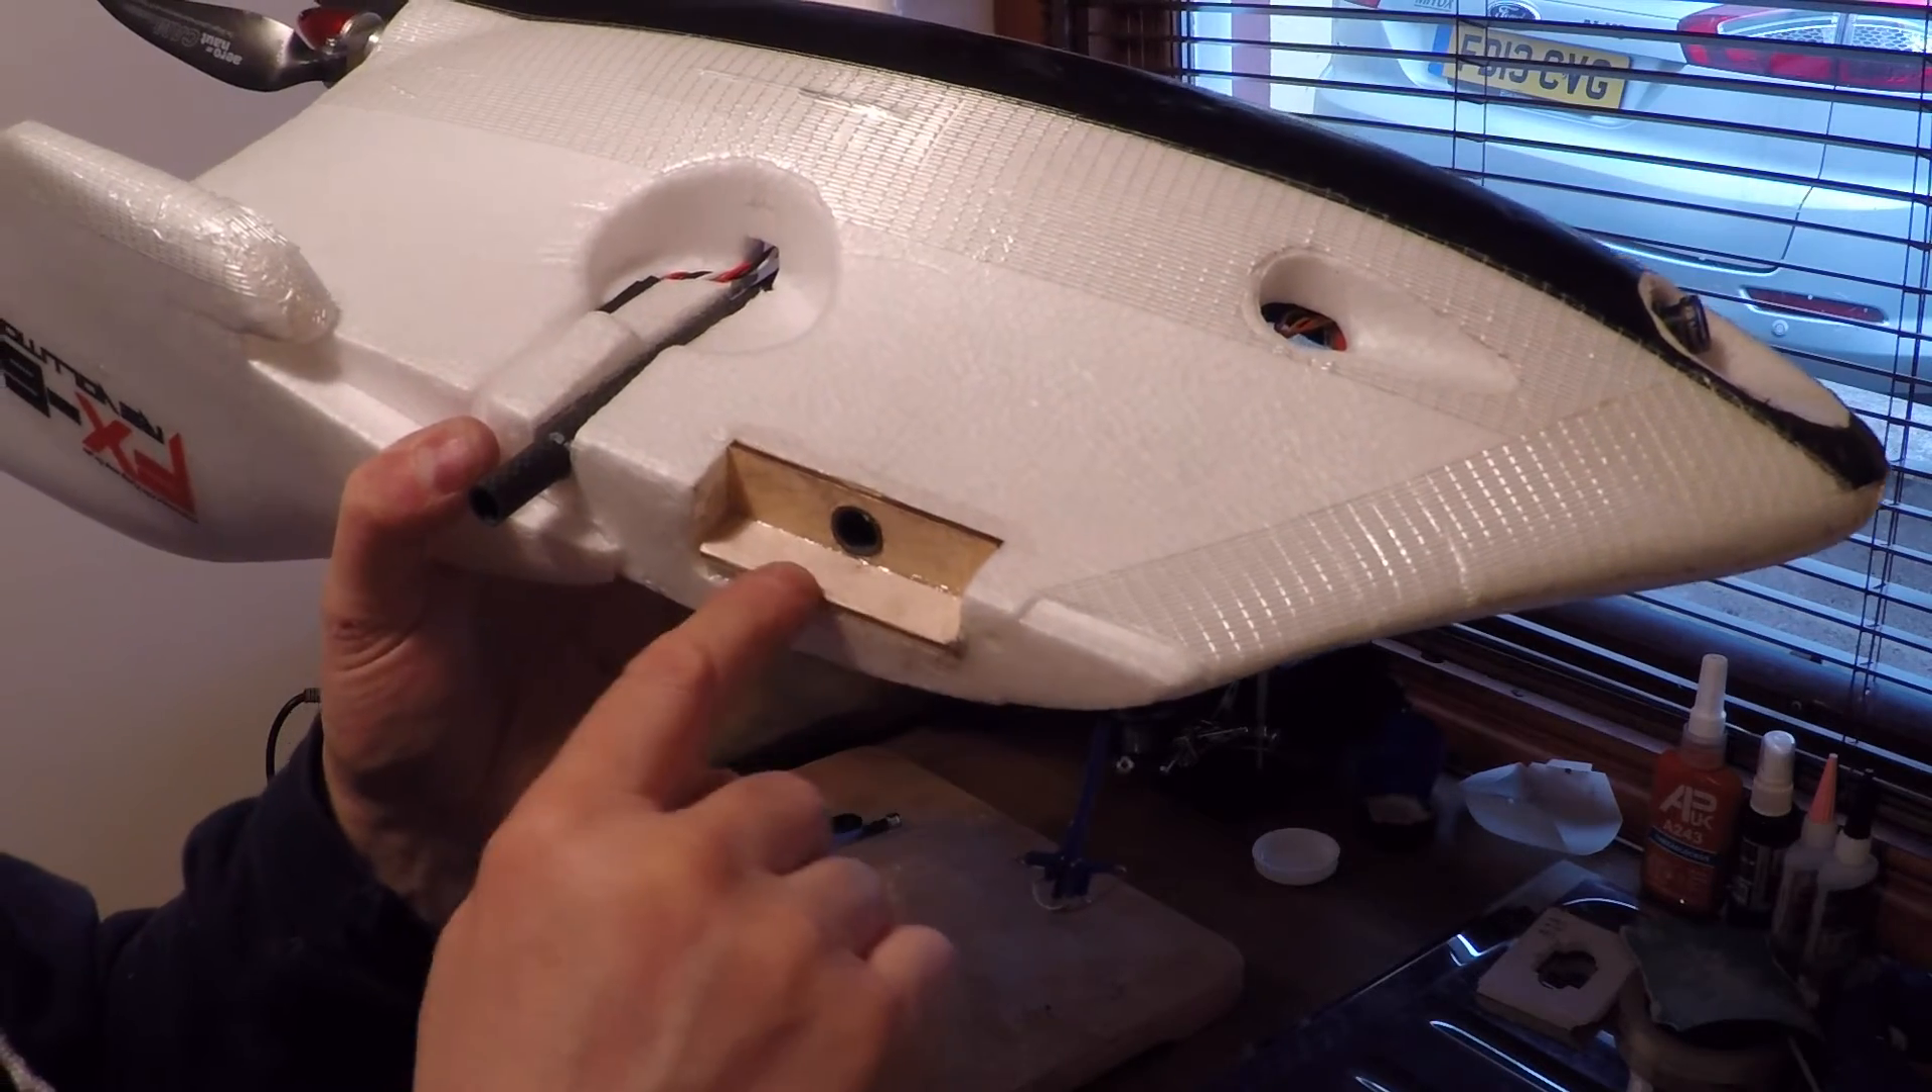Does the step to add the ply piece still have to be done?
No.